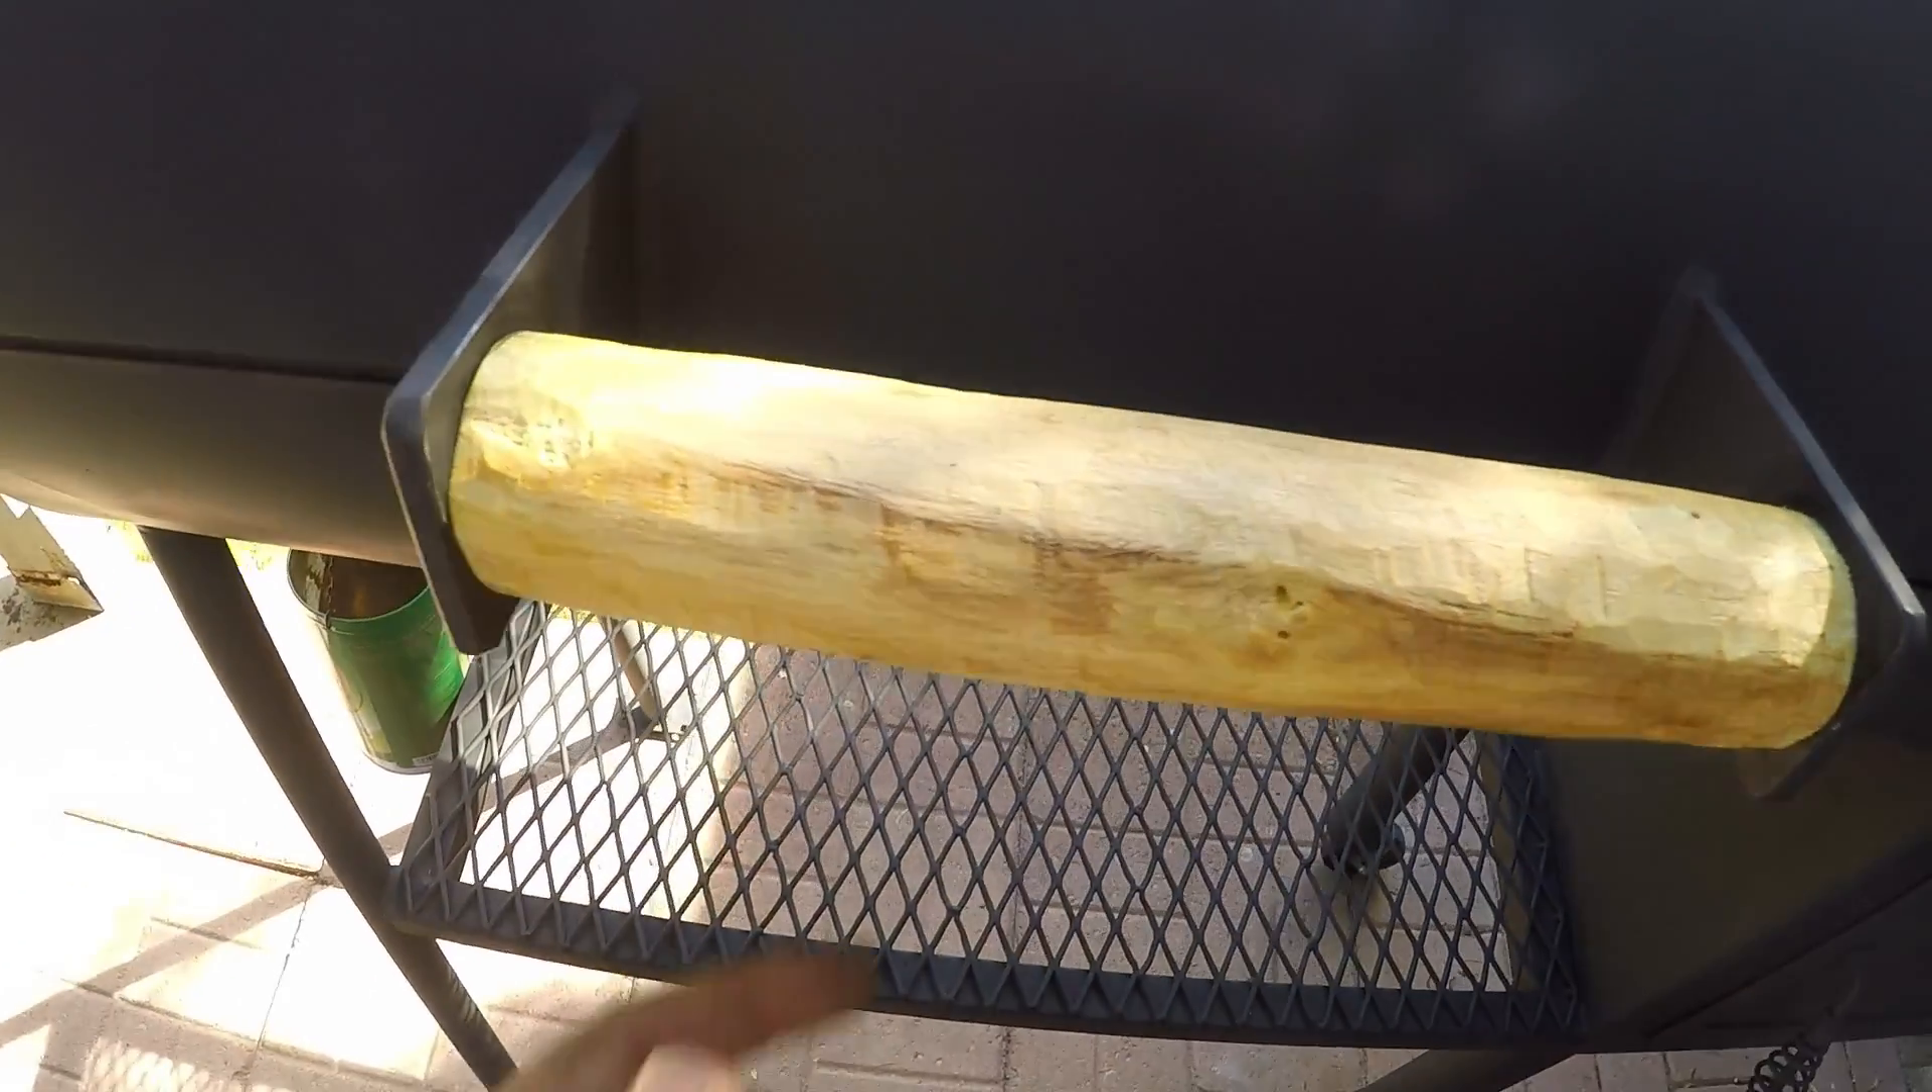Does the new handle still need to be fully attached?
No.